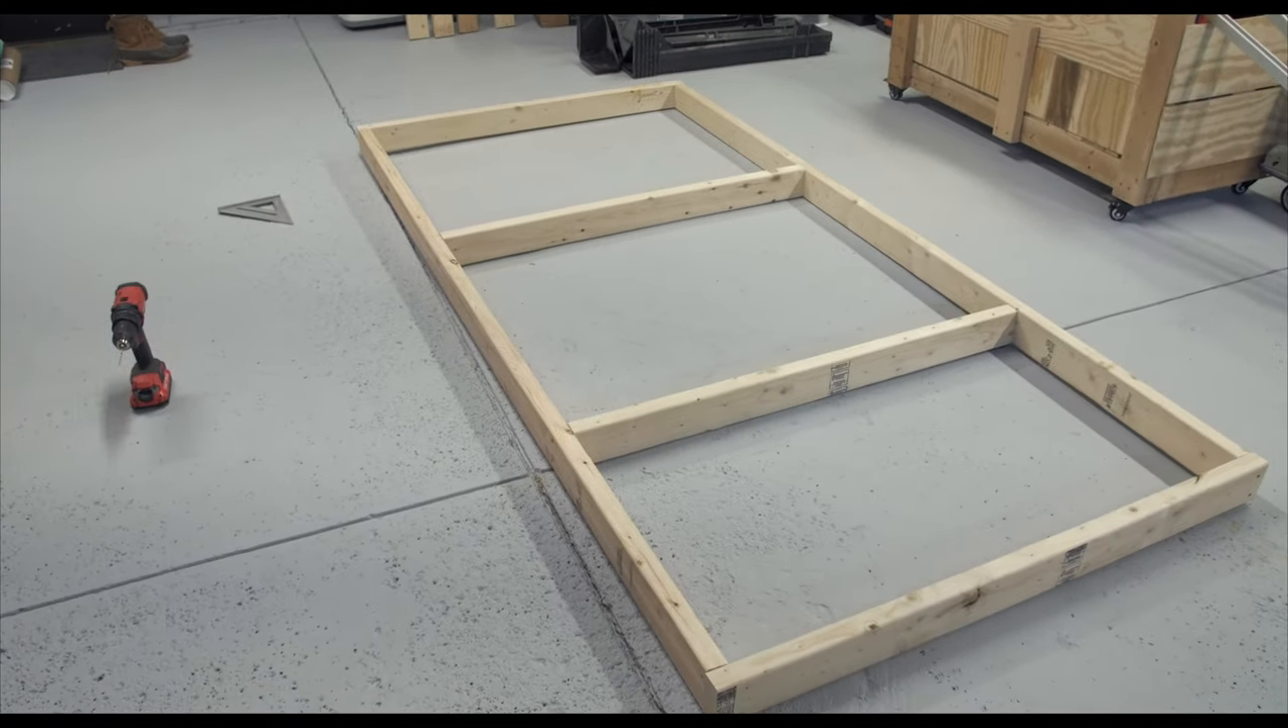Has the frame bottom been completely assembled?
Yes.